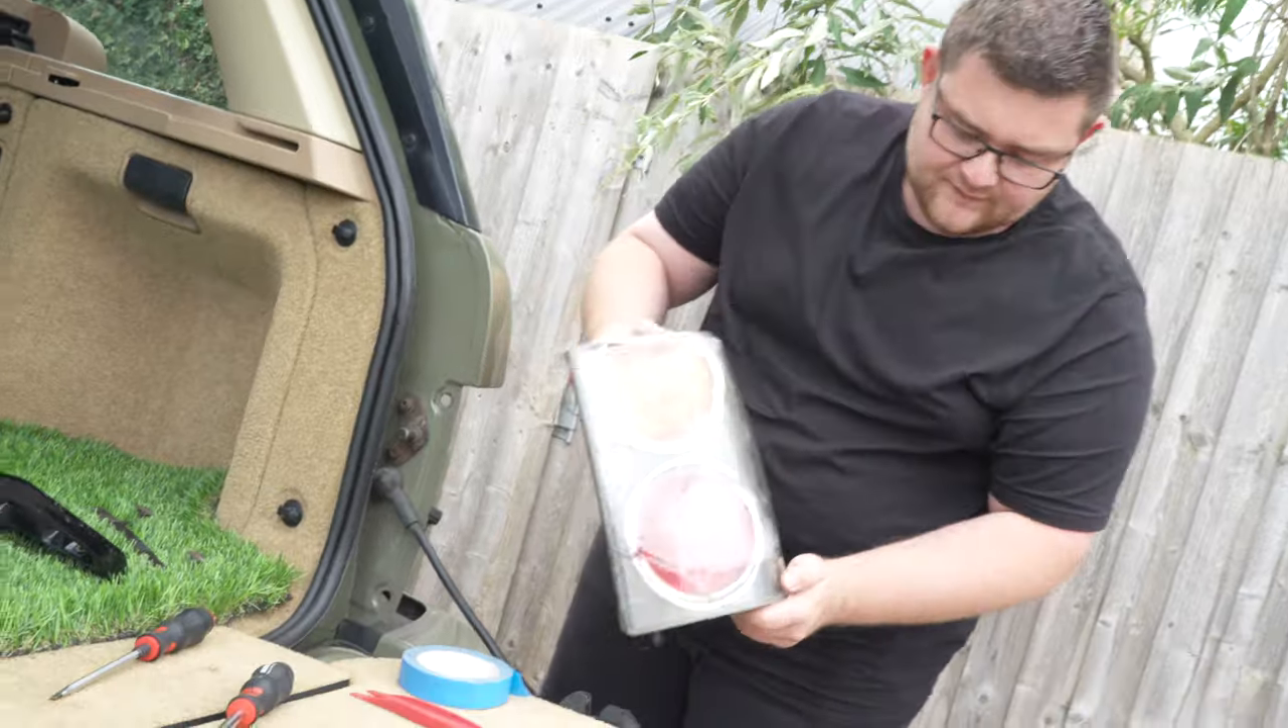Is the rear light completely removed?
Yes.